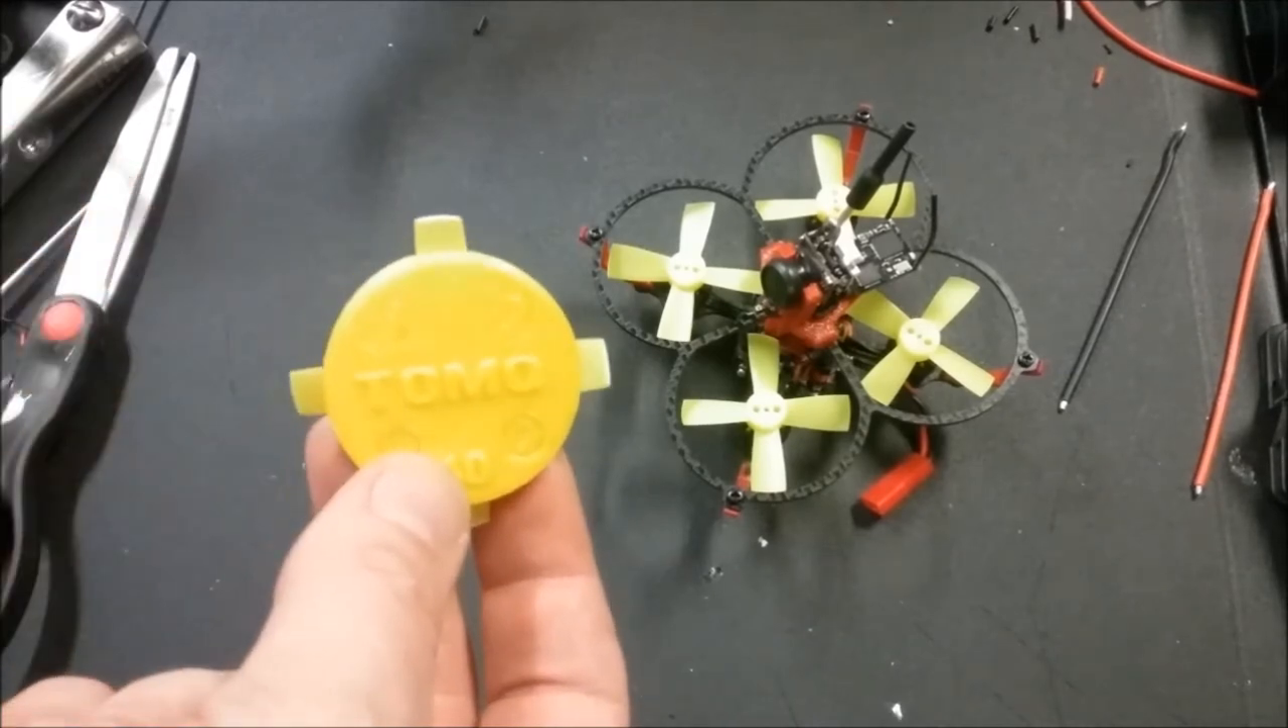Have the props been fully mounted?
Yes.